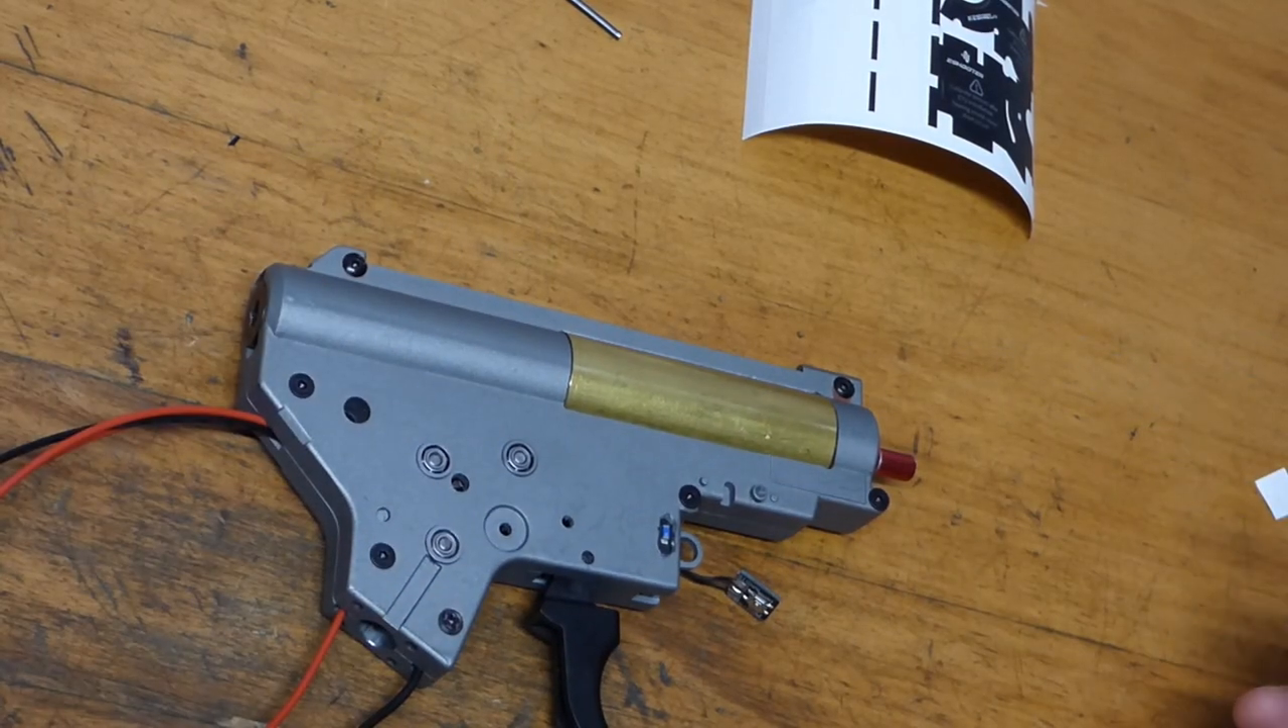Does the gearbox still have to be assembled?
No.